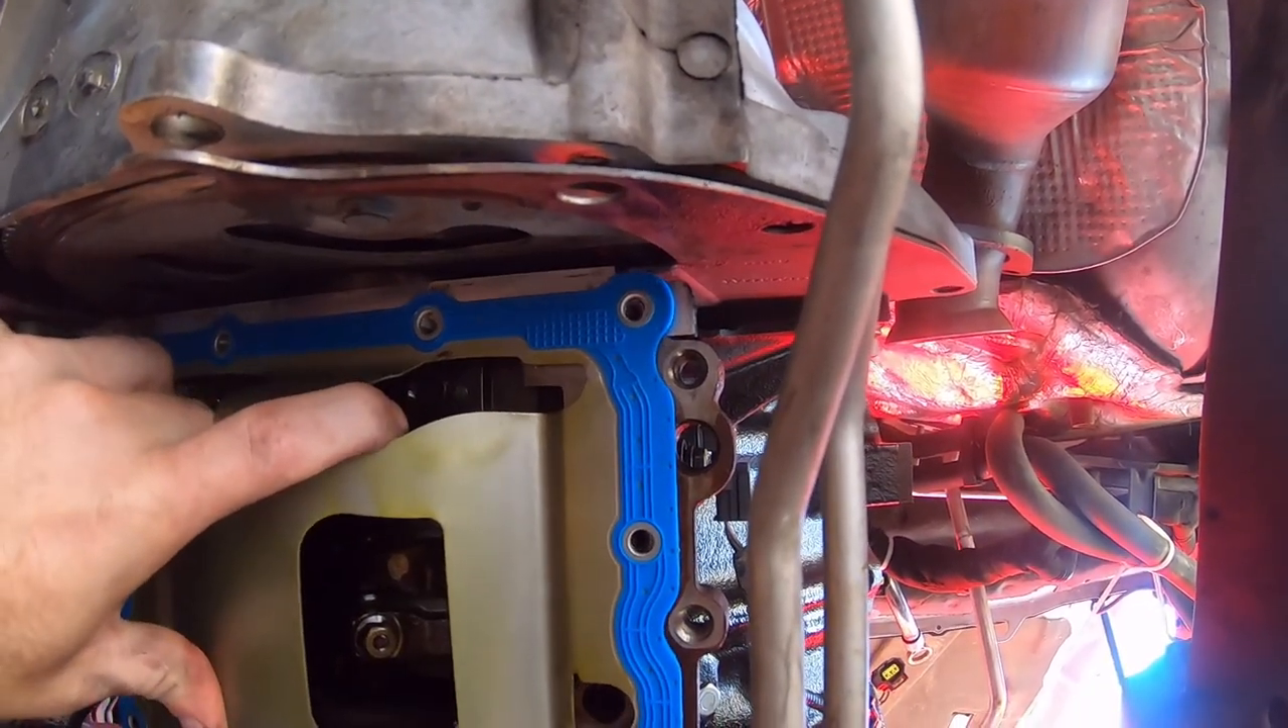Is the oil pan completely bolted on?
No.